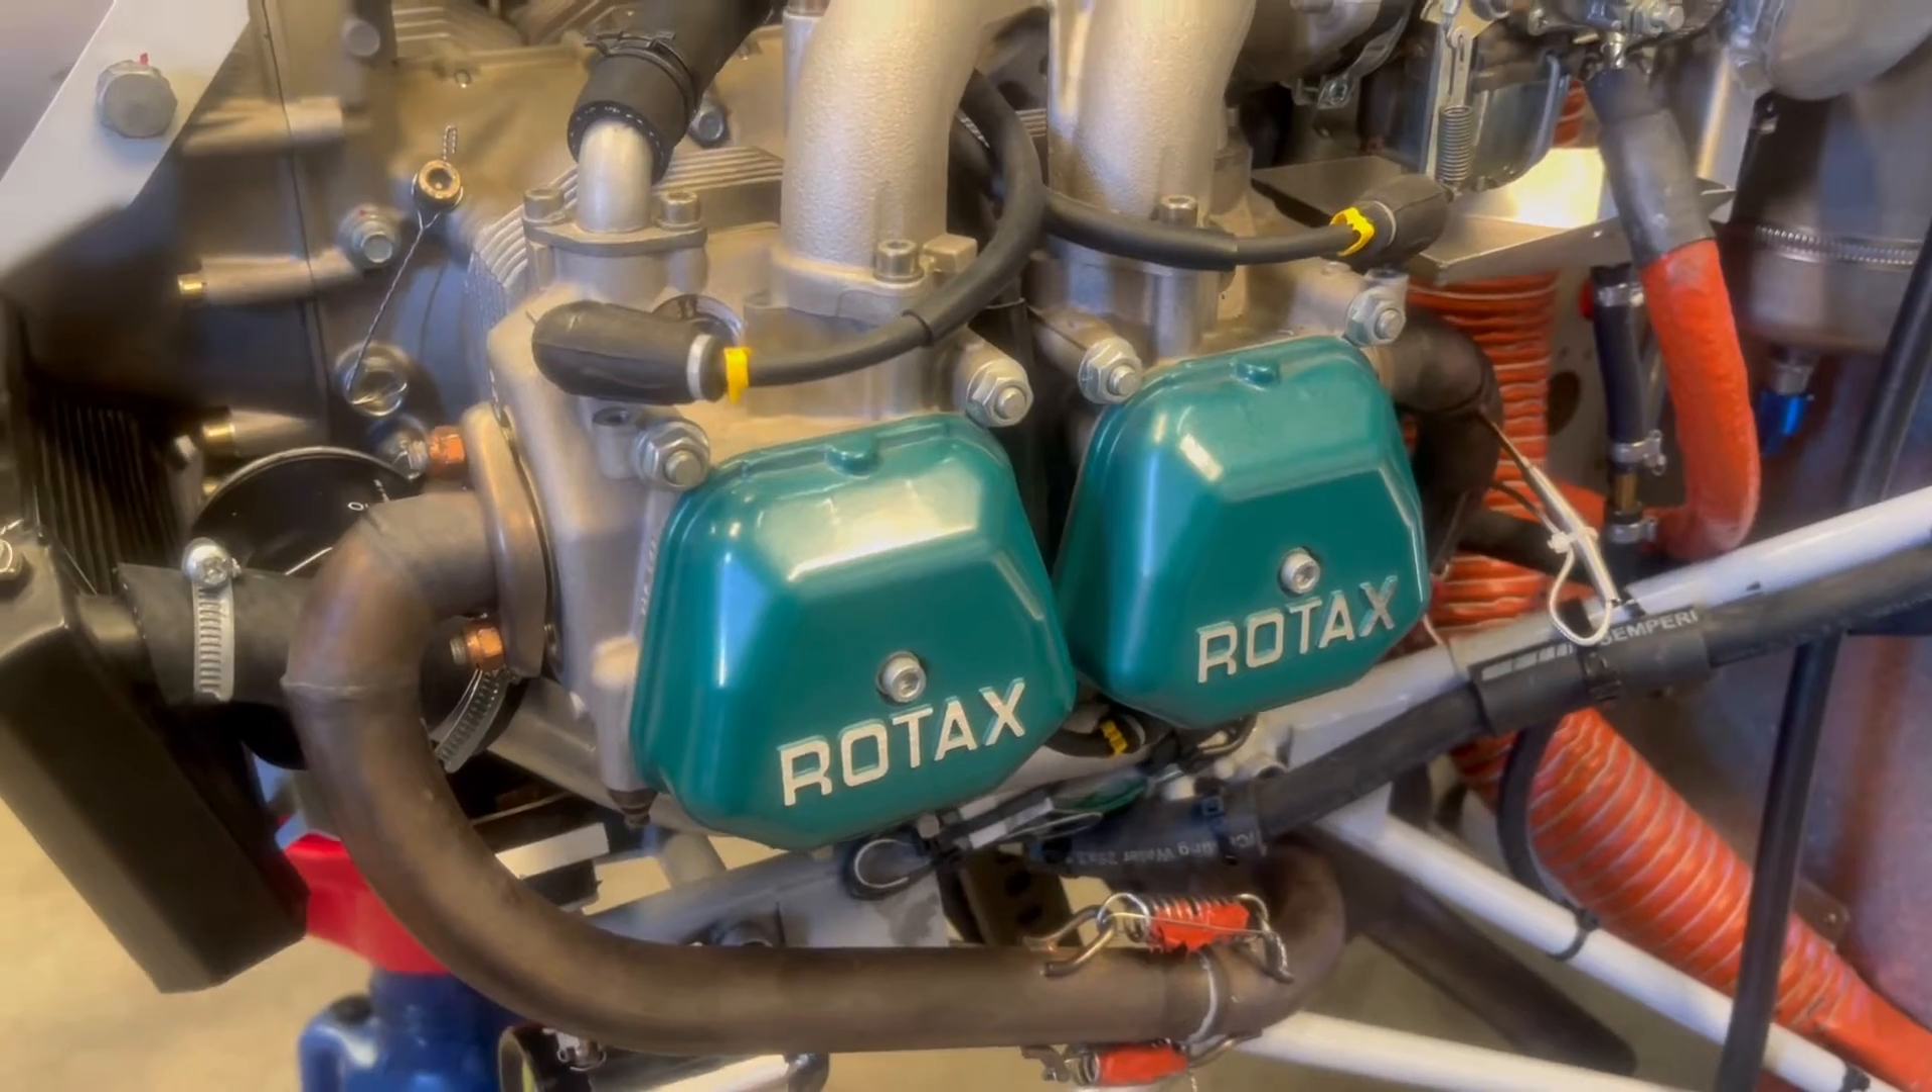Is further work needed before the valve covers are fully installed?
No.